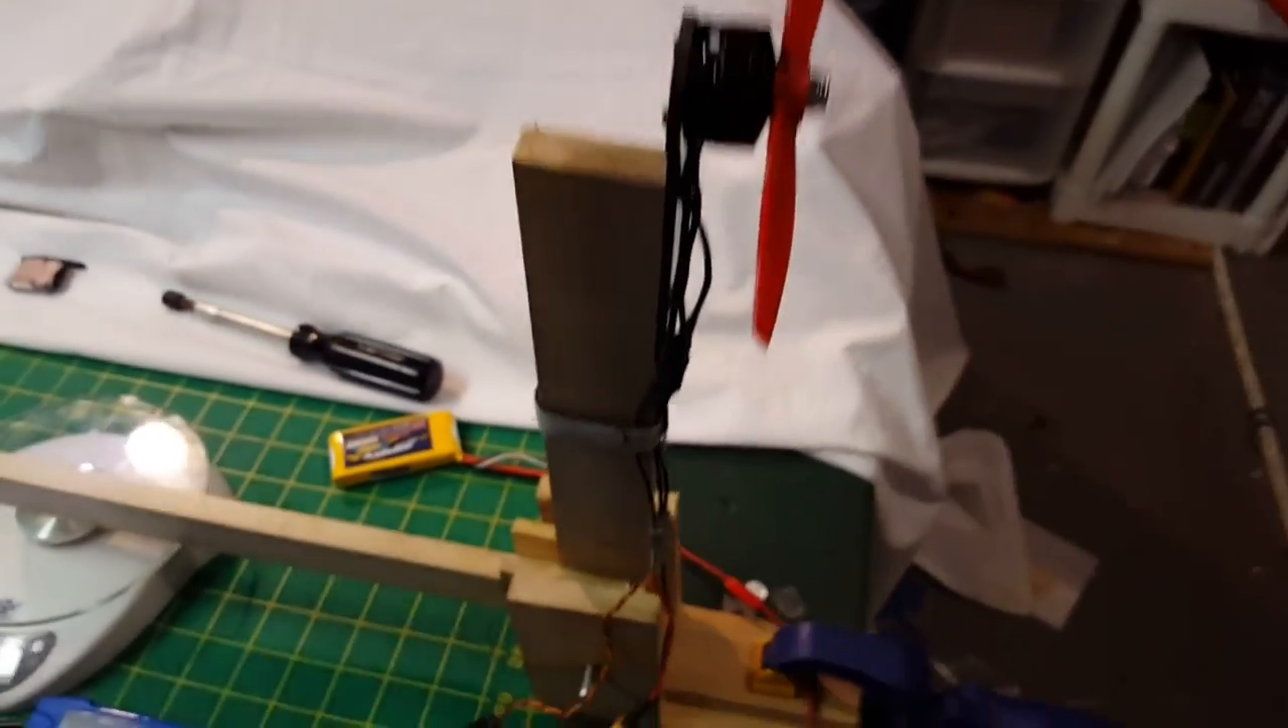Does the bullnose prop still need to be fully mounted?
No.